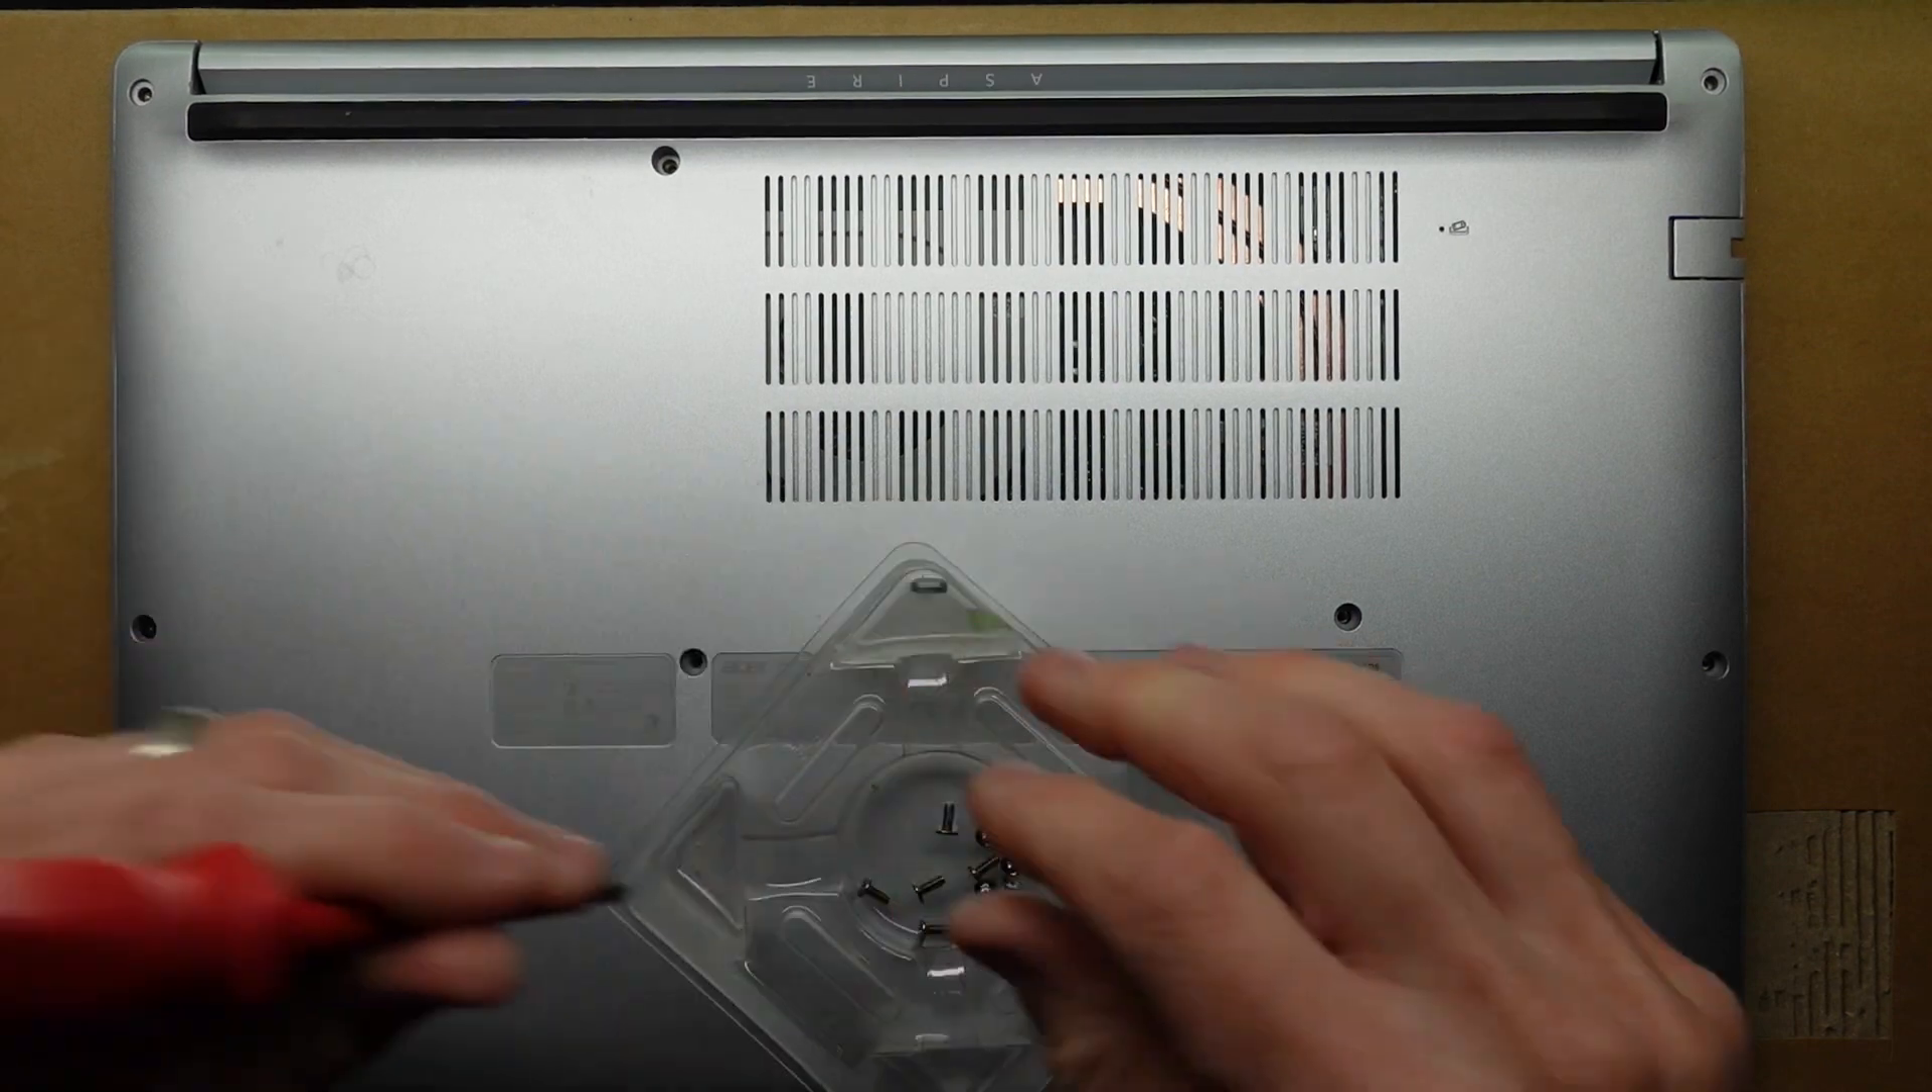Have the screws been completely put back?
No.